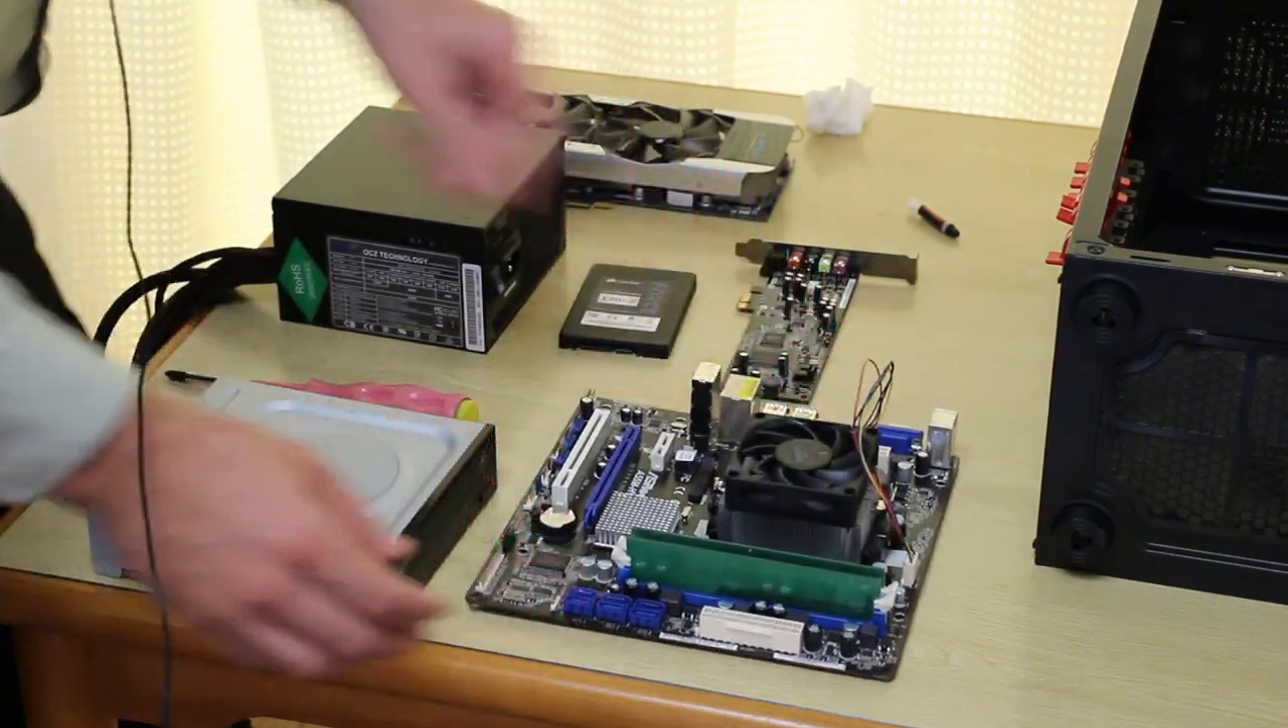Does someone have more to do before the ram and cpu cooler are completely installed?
No.